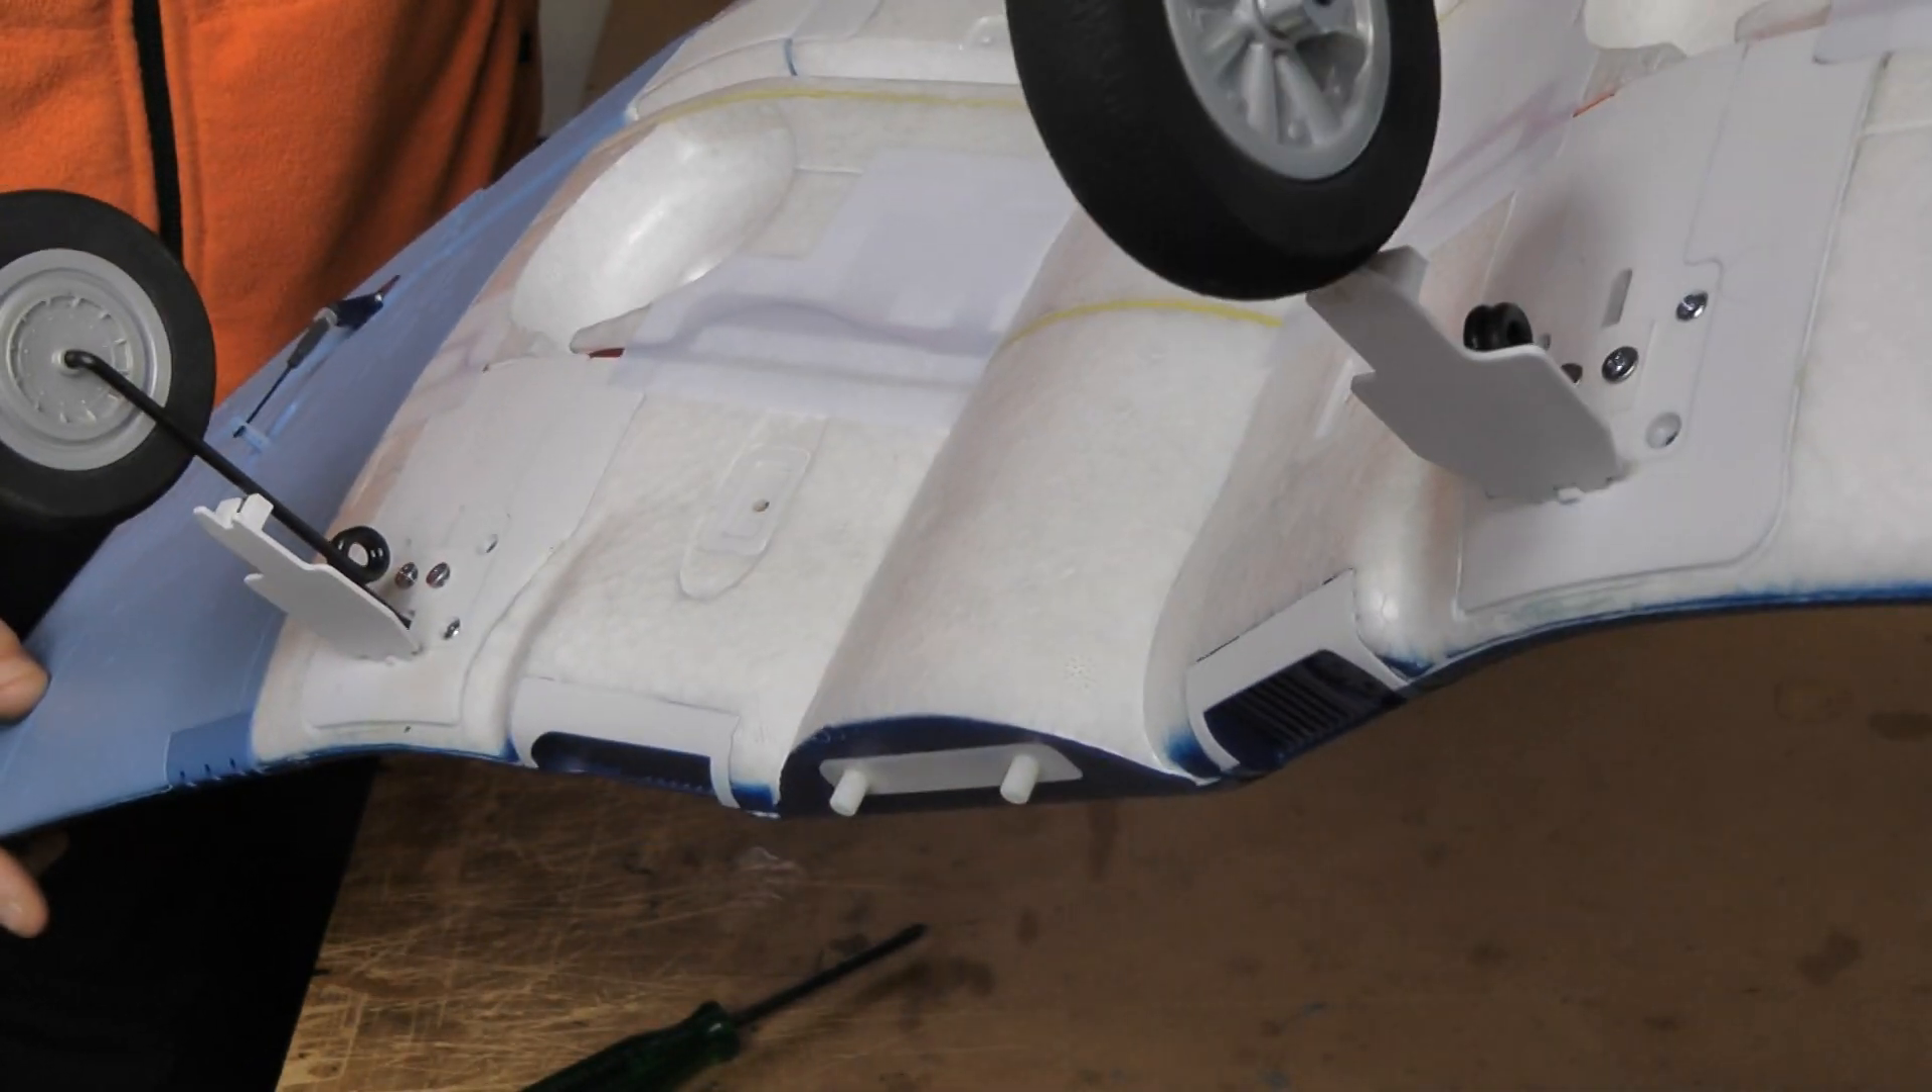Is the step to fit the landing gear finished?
Yes.